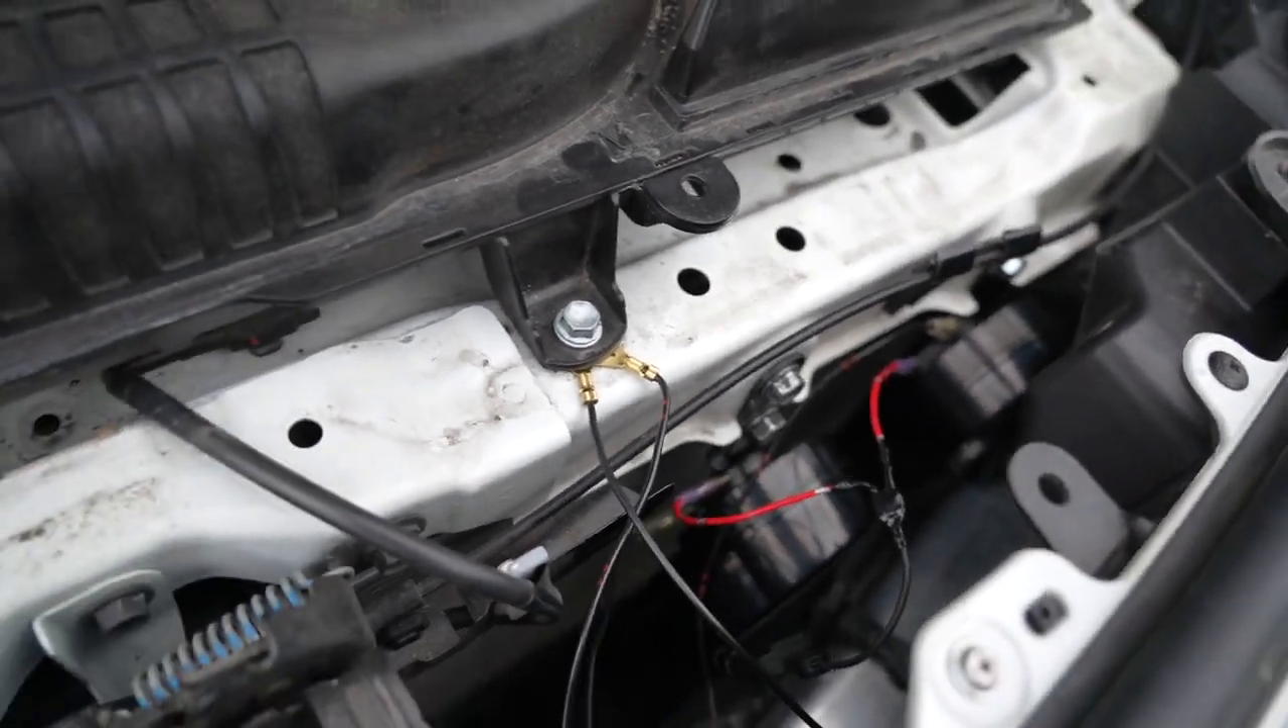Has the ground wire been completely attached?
Yes.